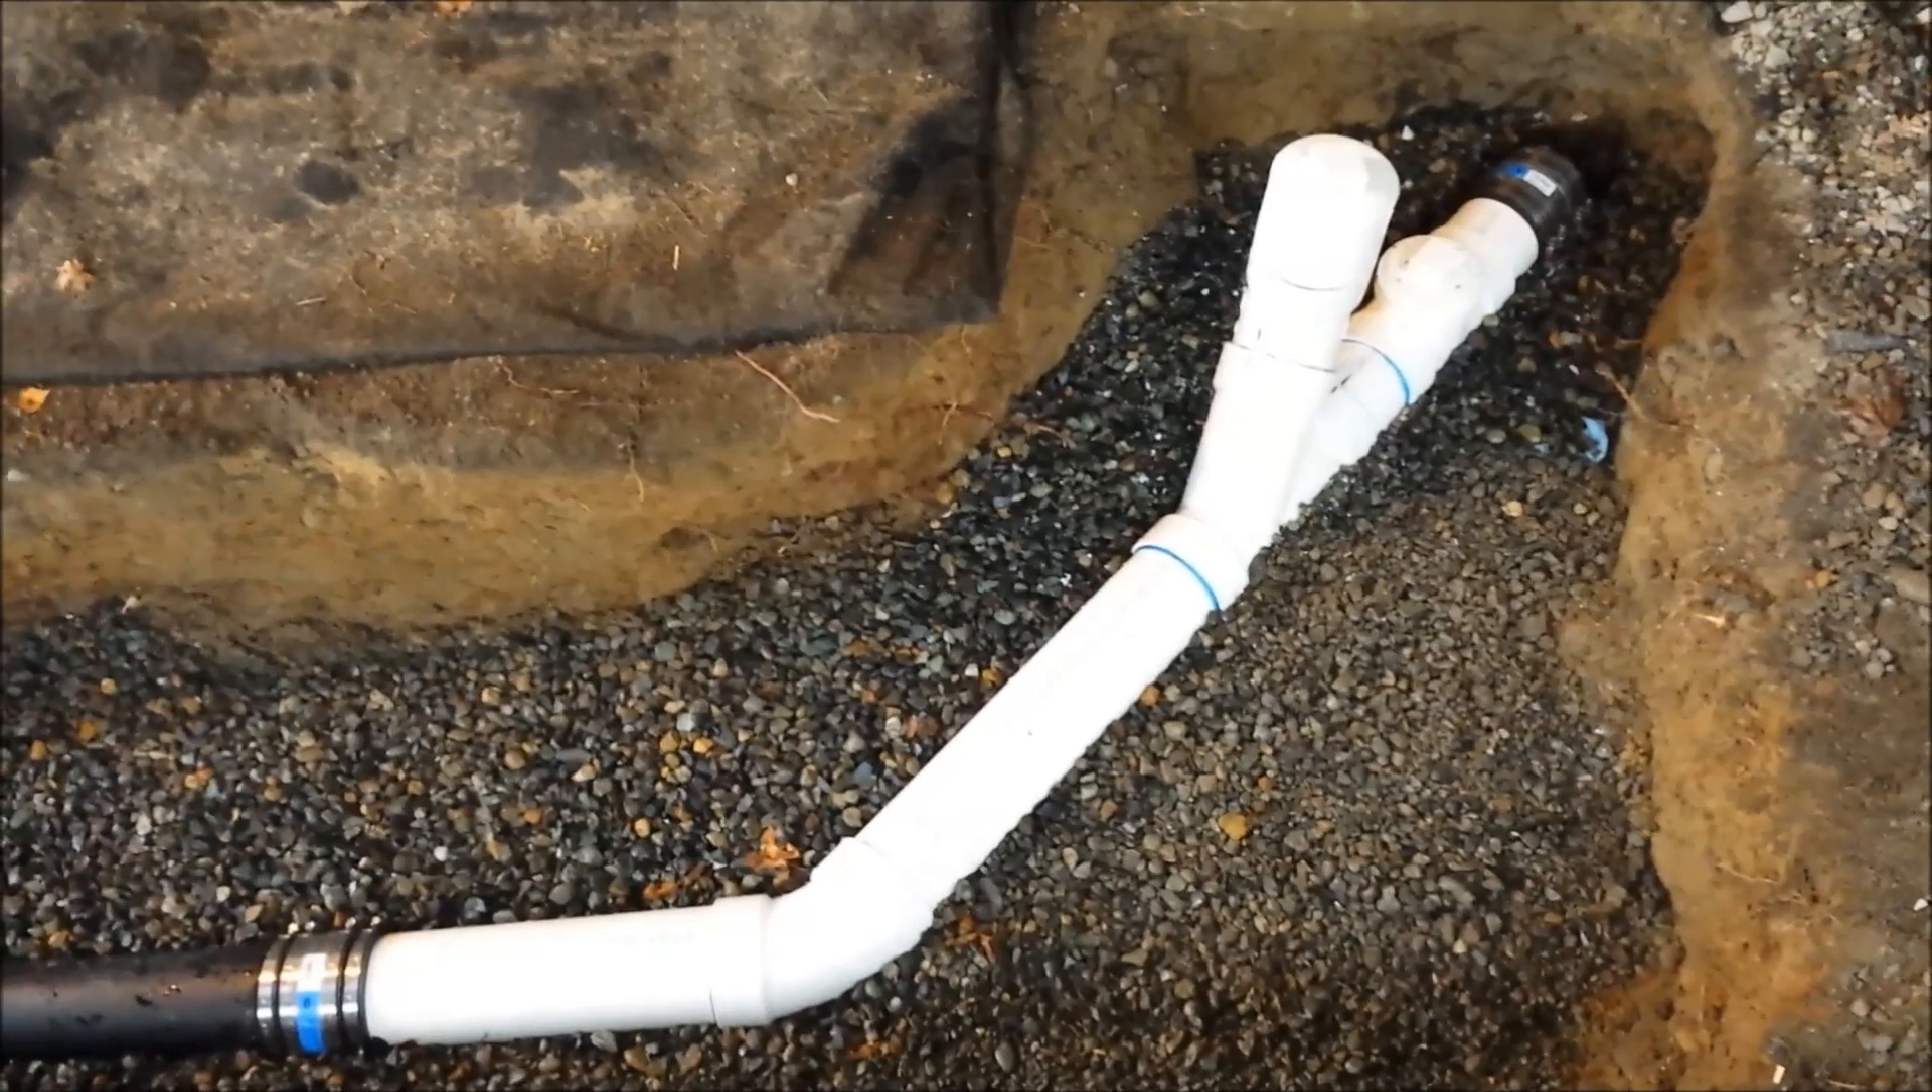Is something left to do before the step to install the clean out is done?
No.